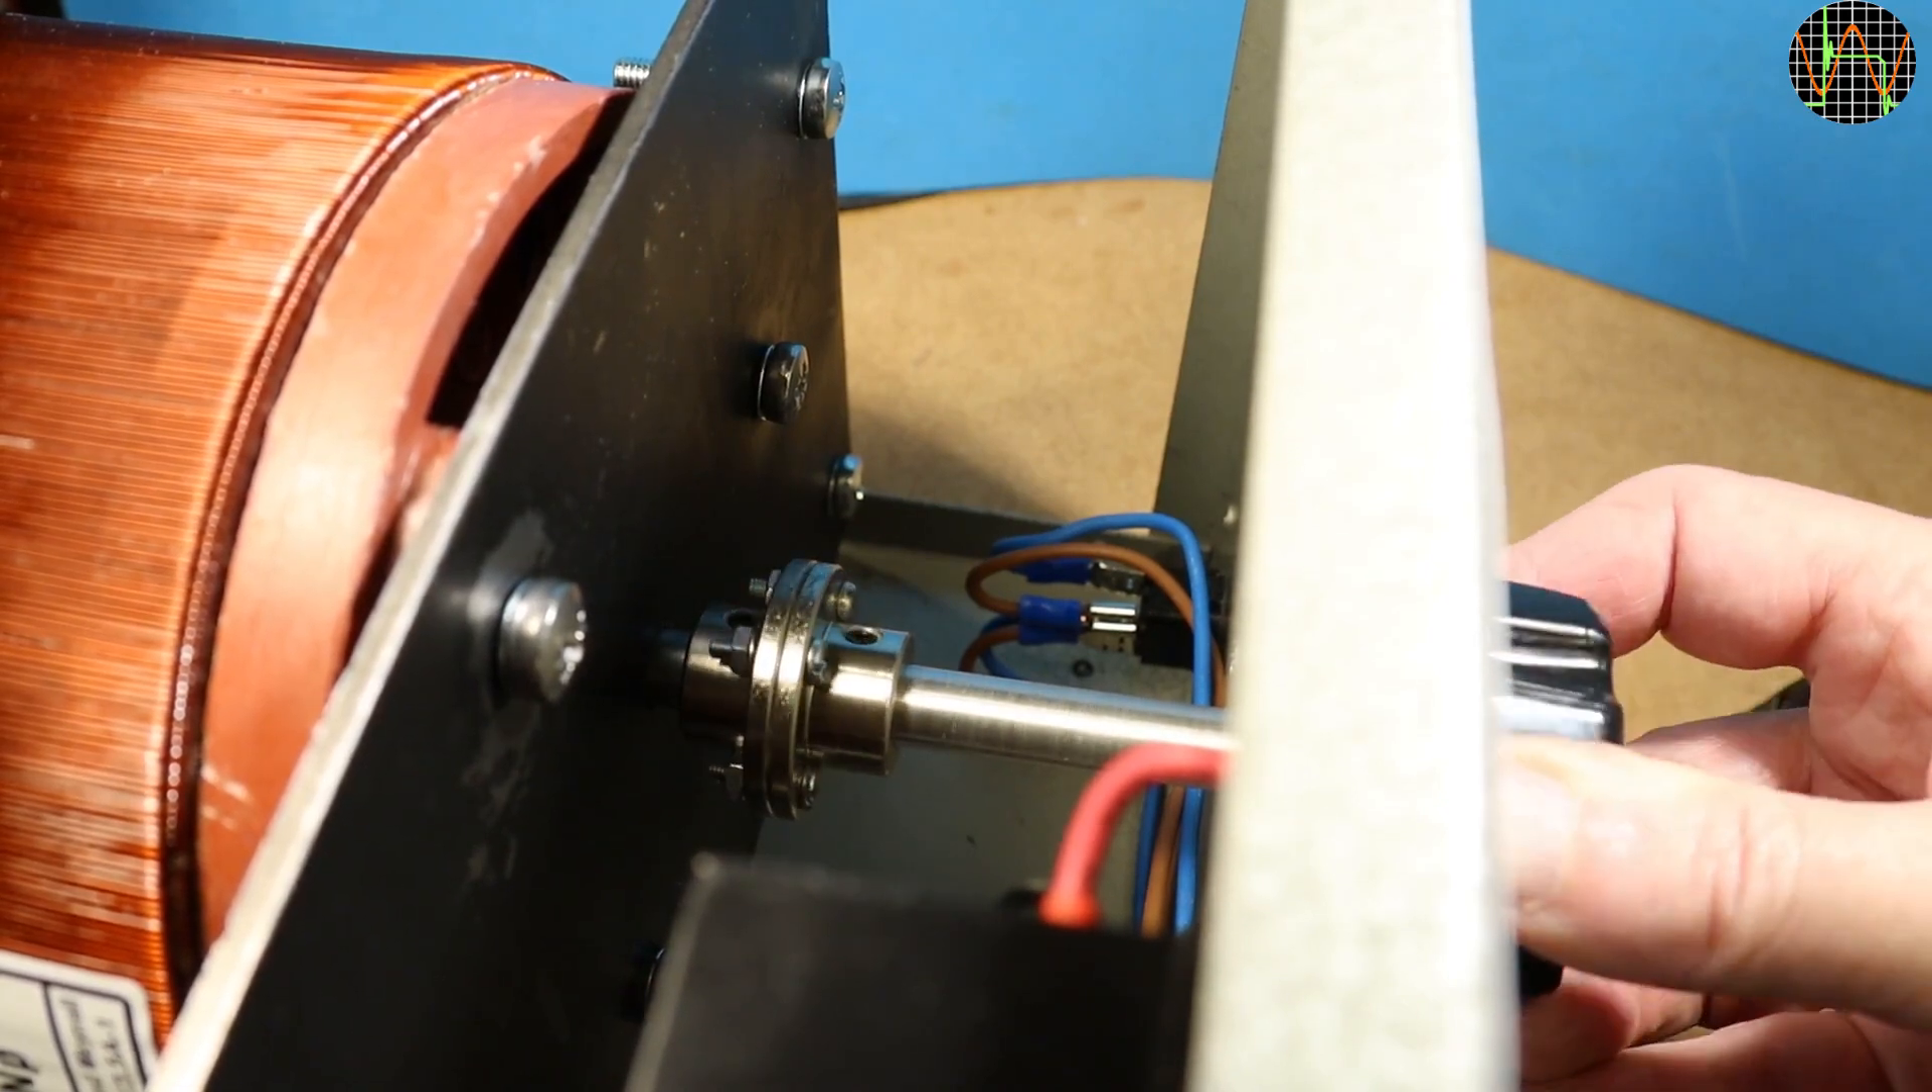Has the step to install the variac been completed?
Yes.